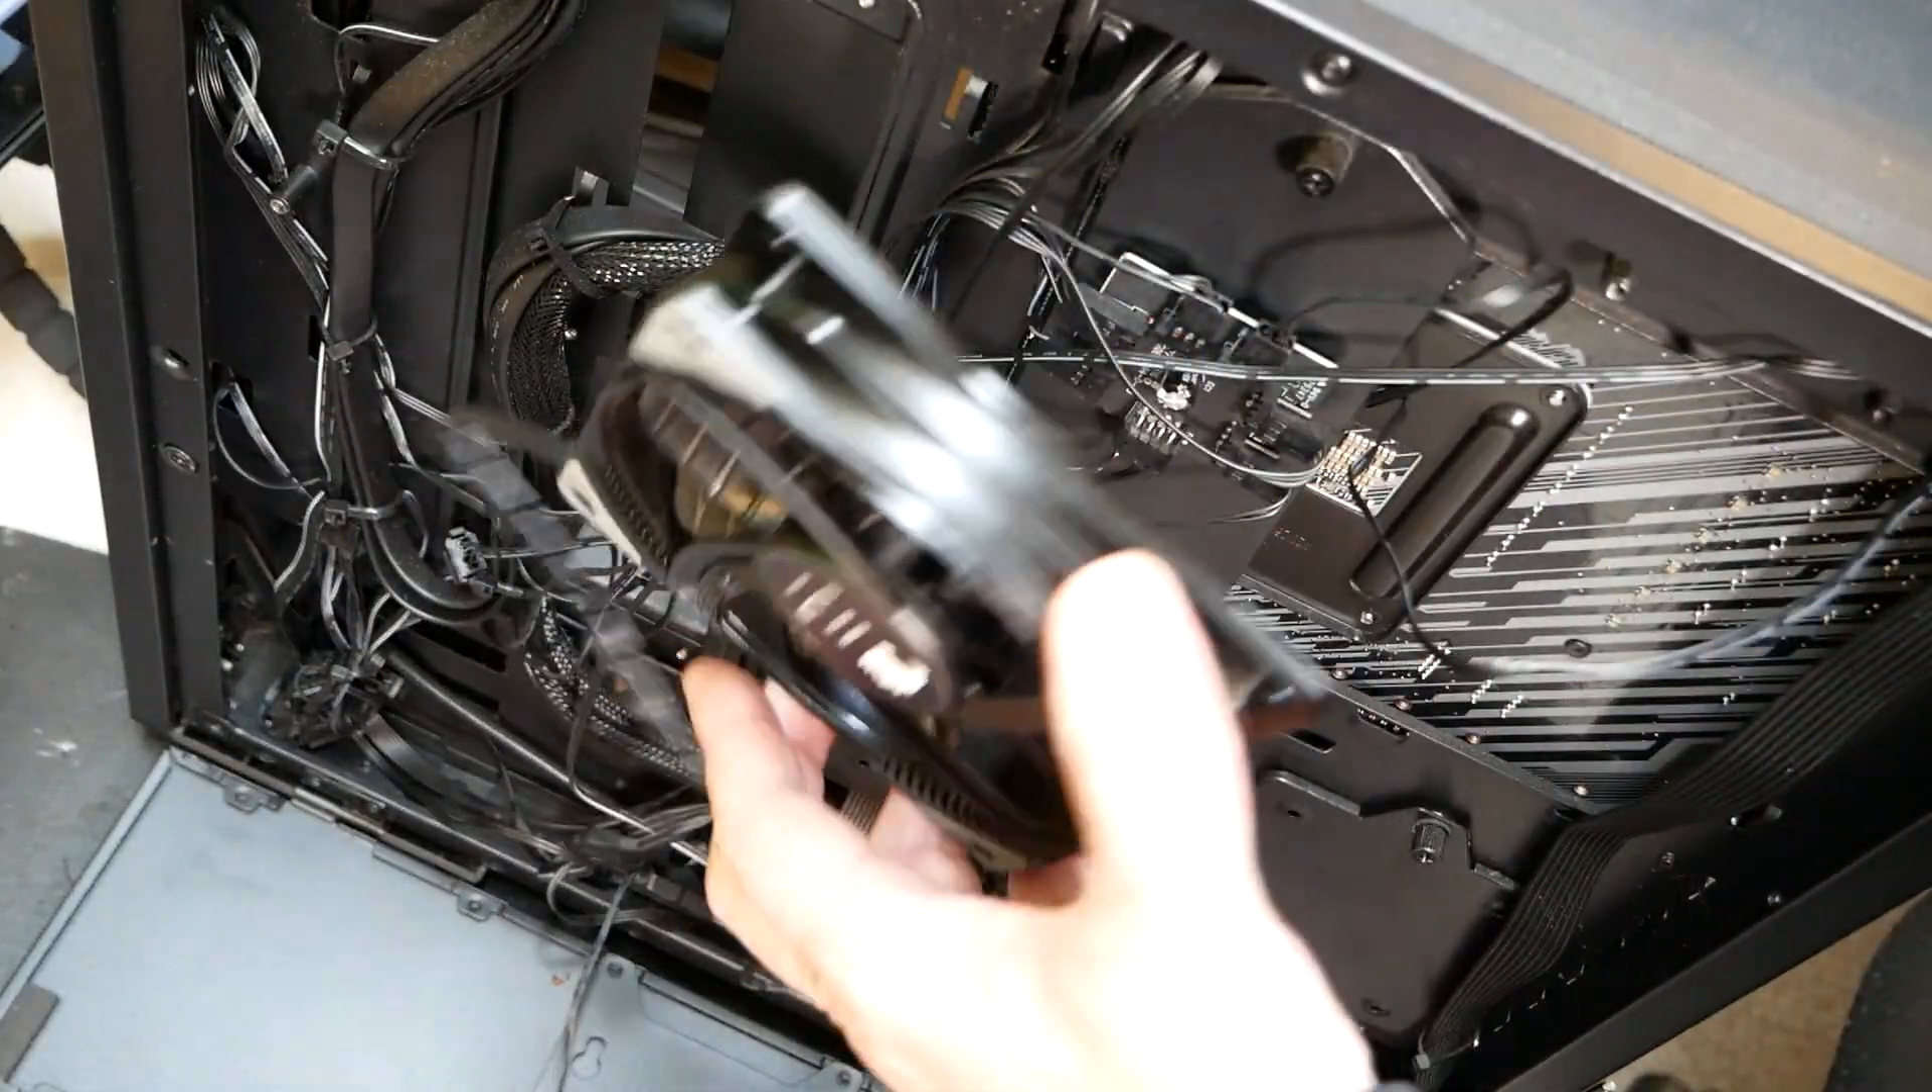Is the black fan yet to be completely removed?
No.